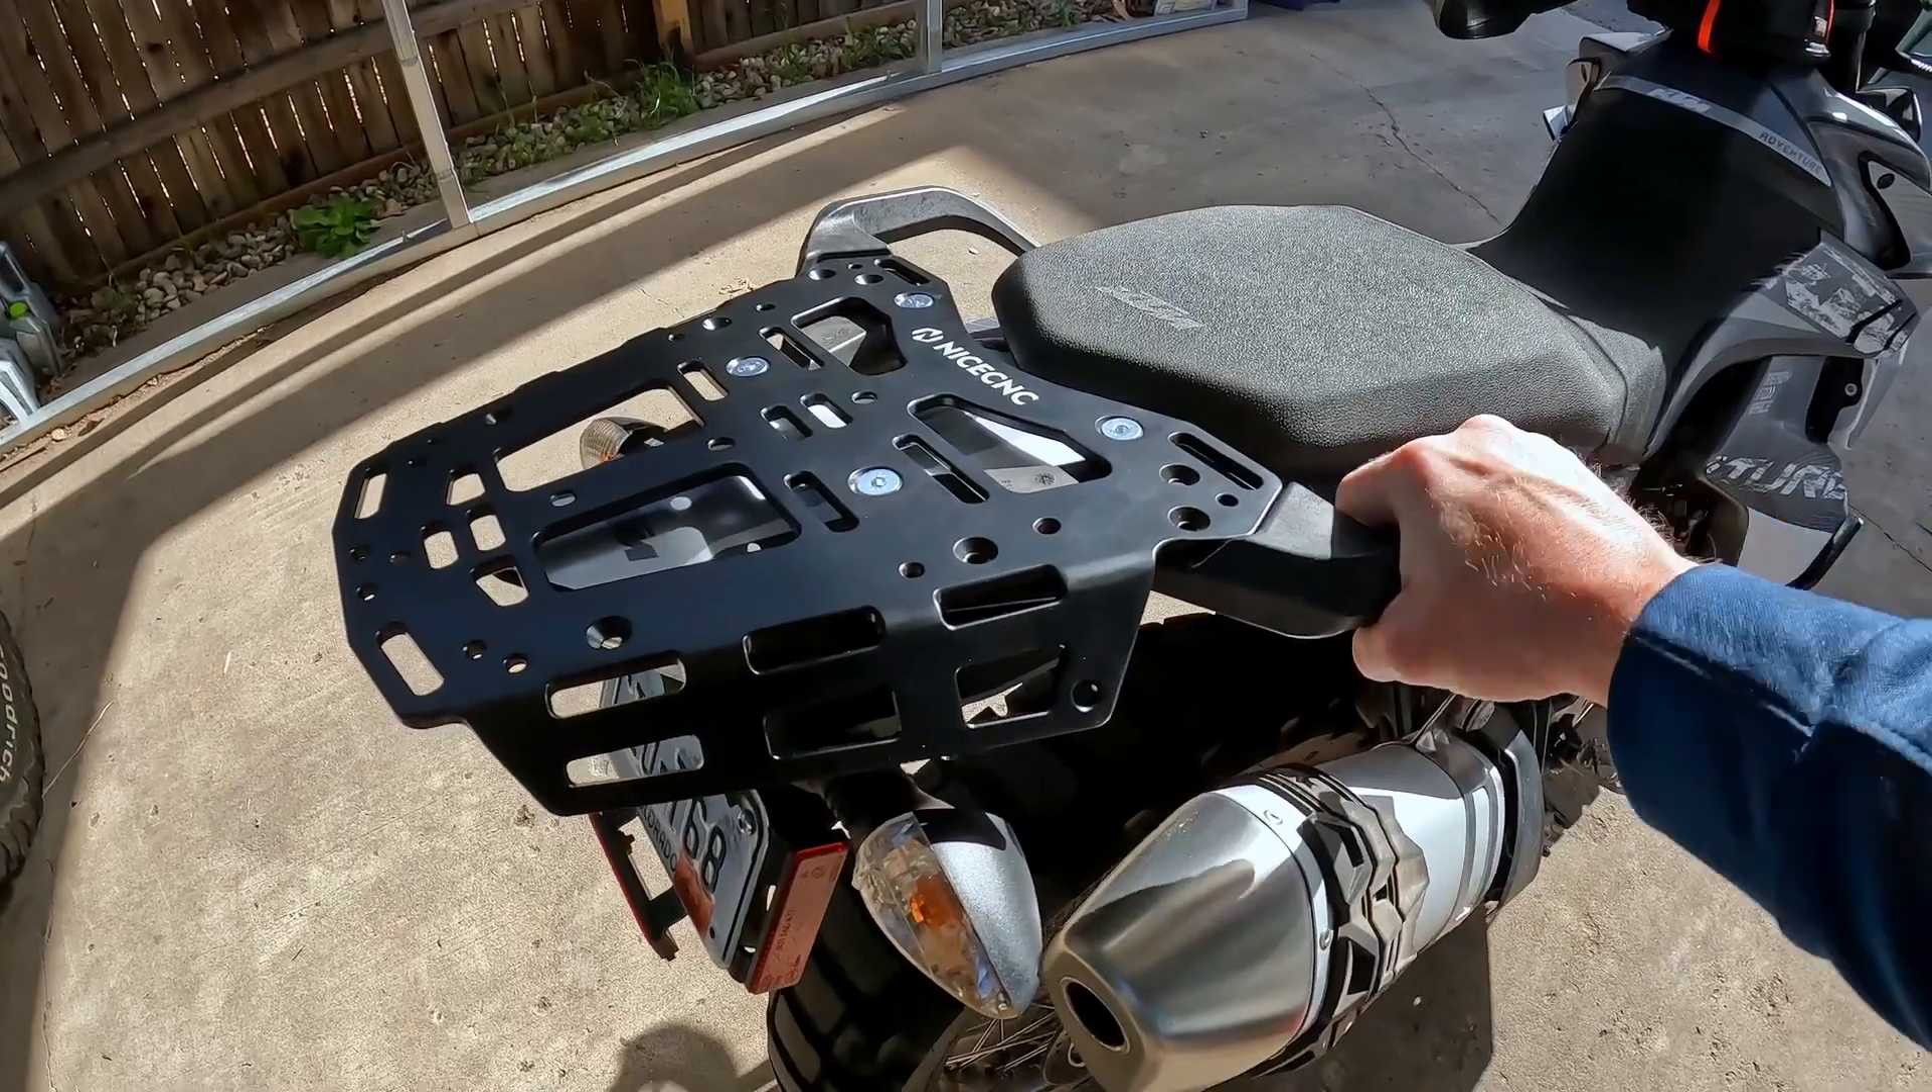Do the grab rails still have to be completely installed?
No.